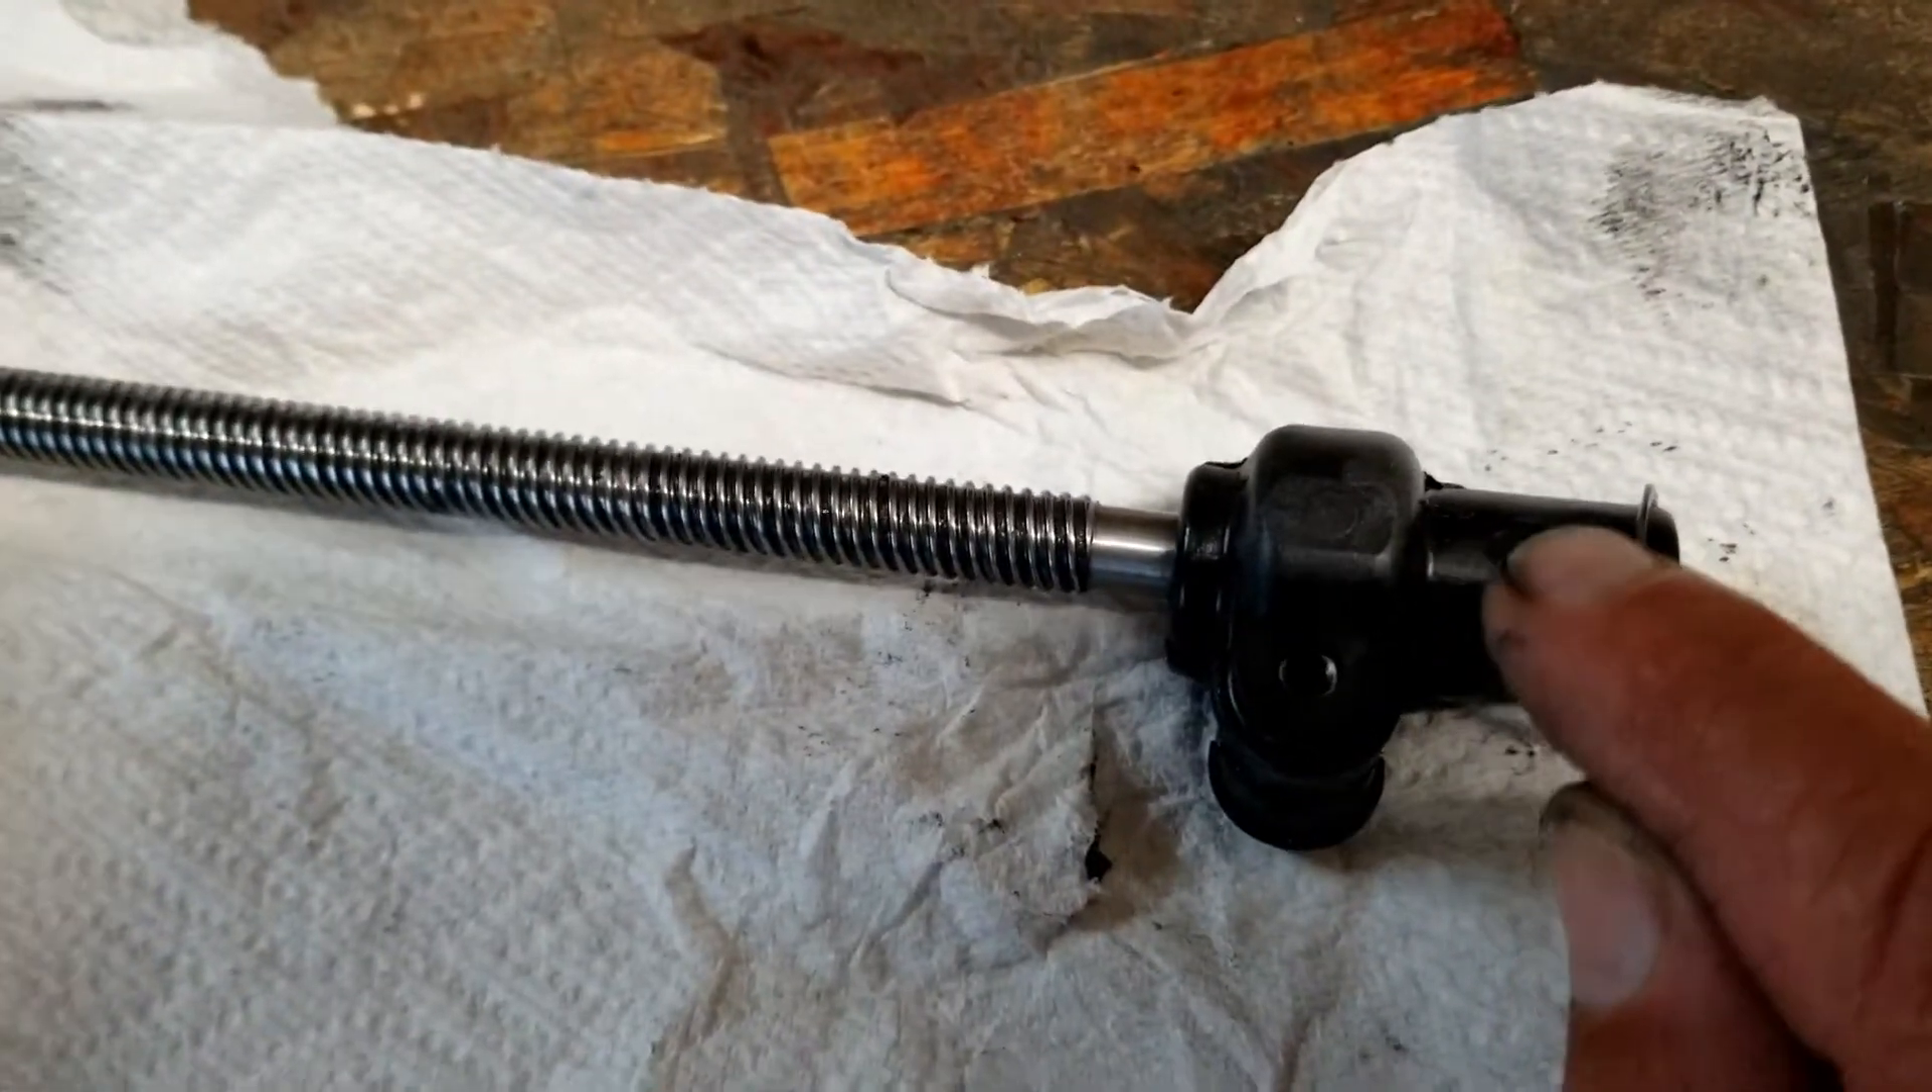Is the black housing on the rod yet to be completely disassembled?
Yes.